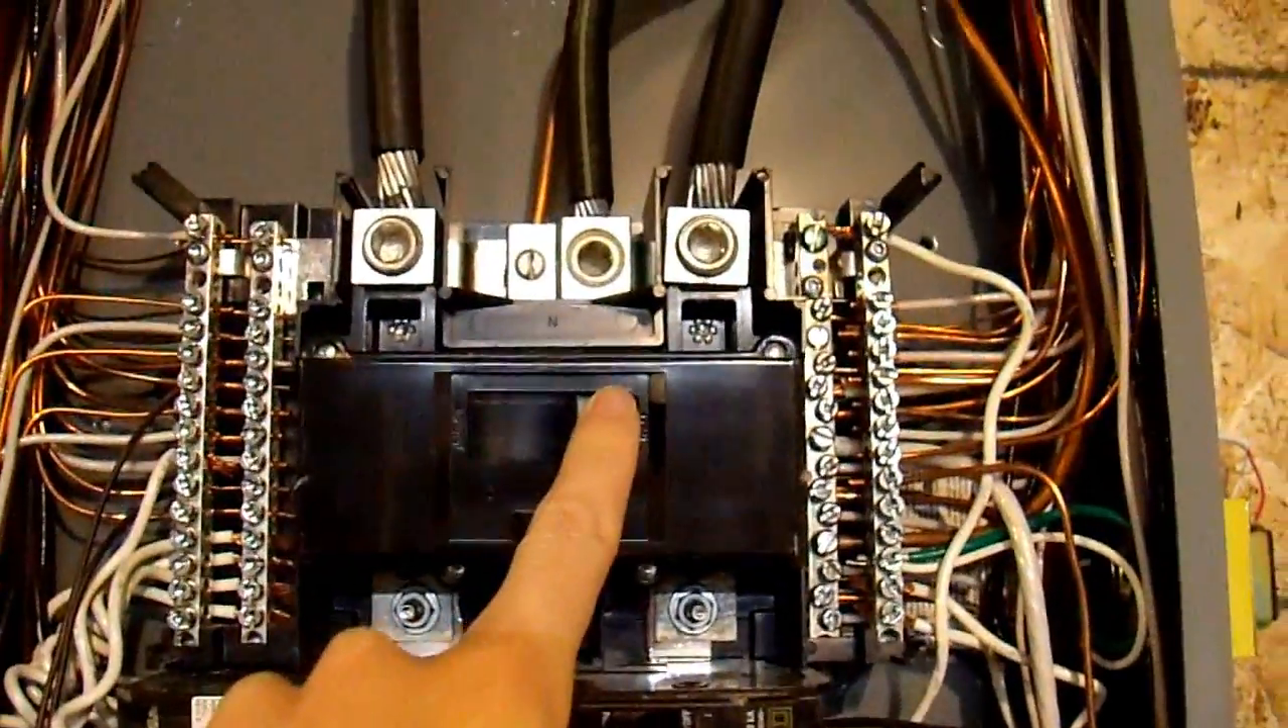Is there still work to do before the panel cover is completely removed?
No.